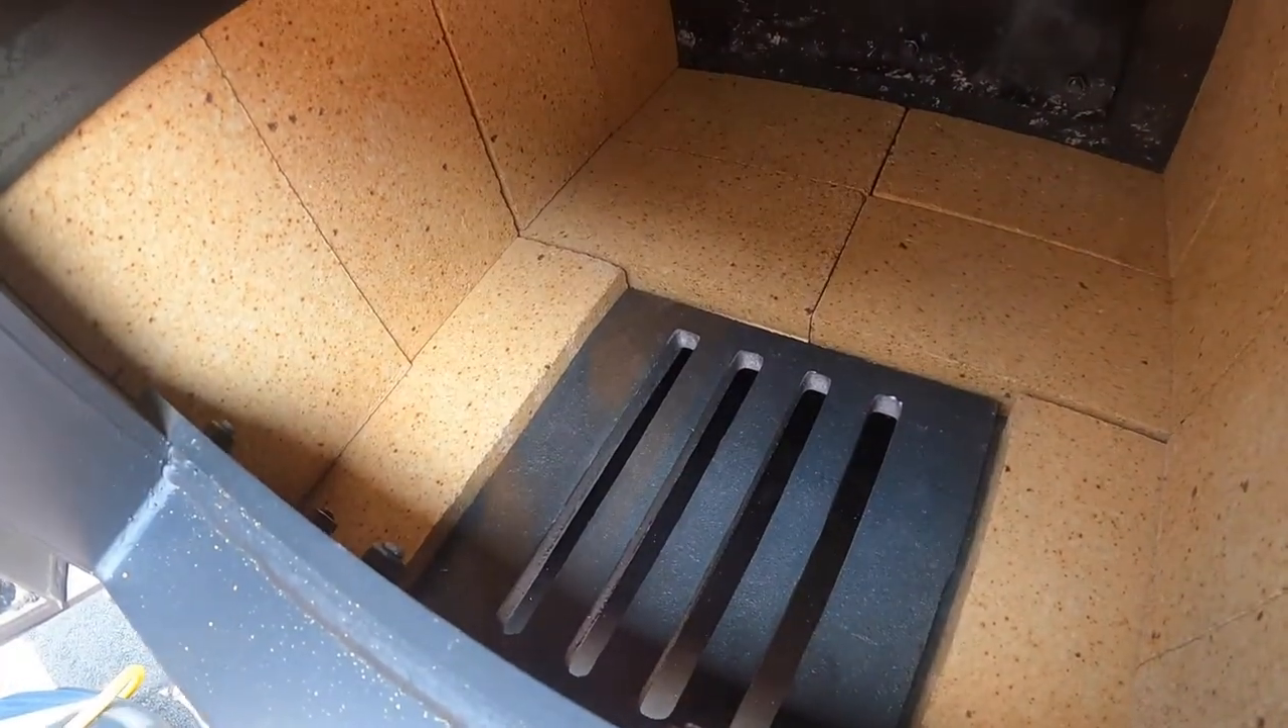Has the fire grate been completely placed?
Yes.